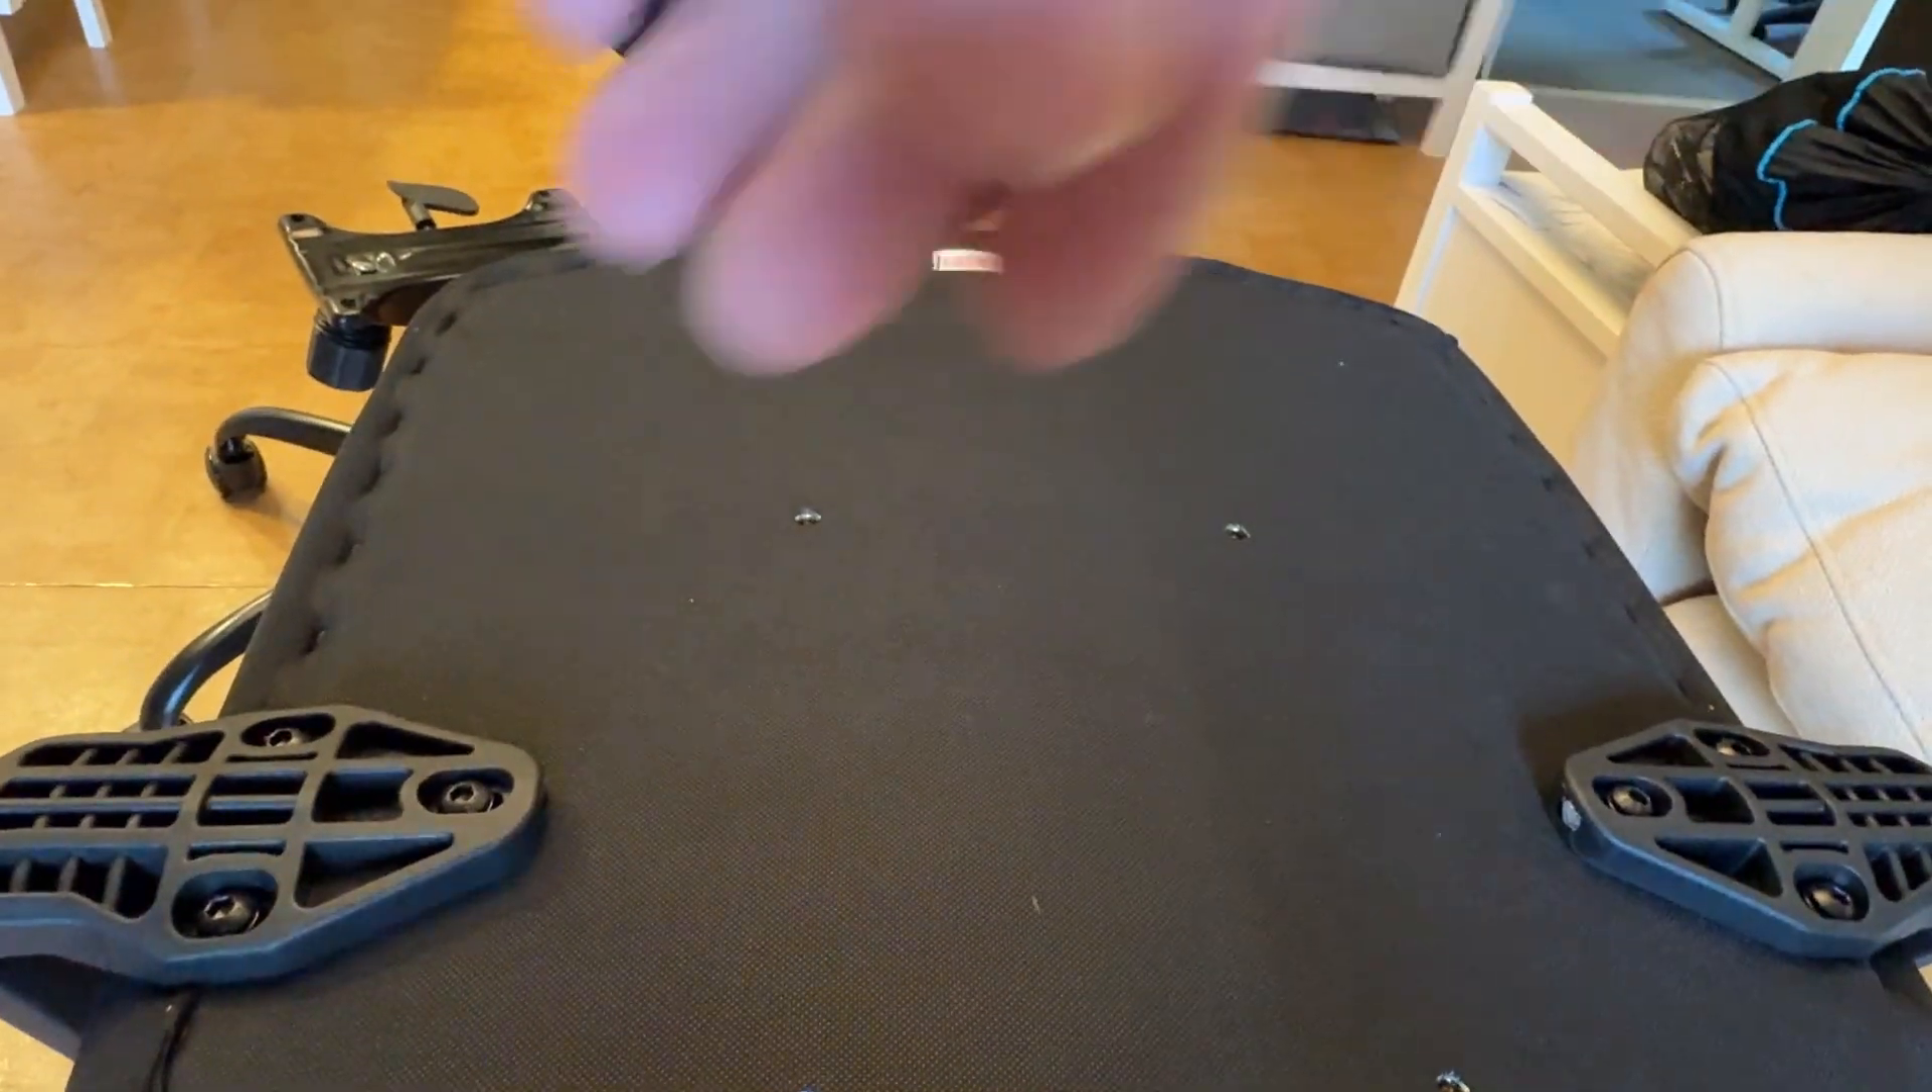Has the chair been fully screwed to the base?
No.